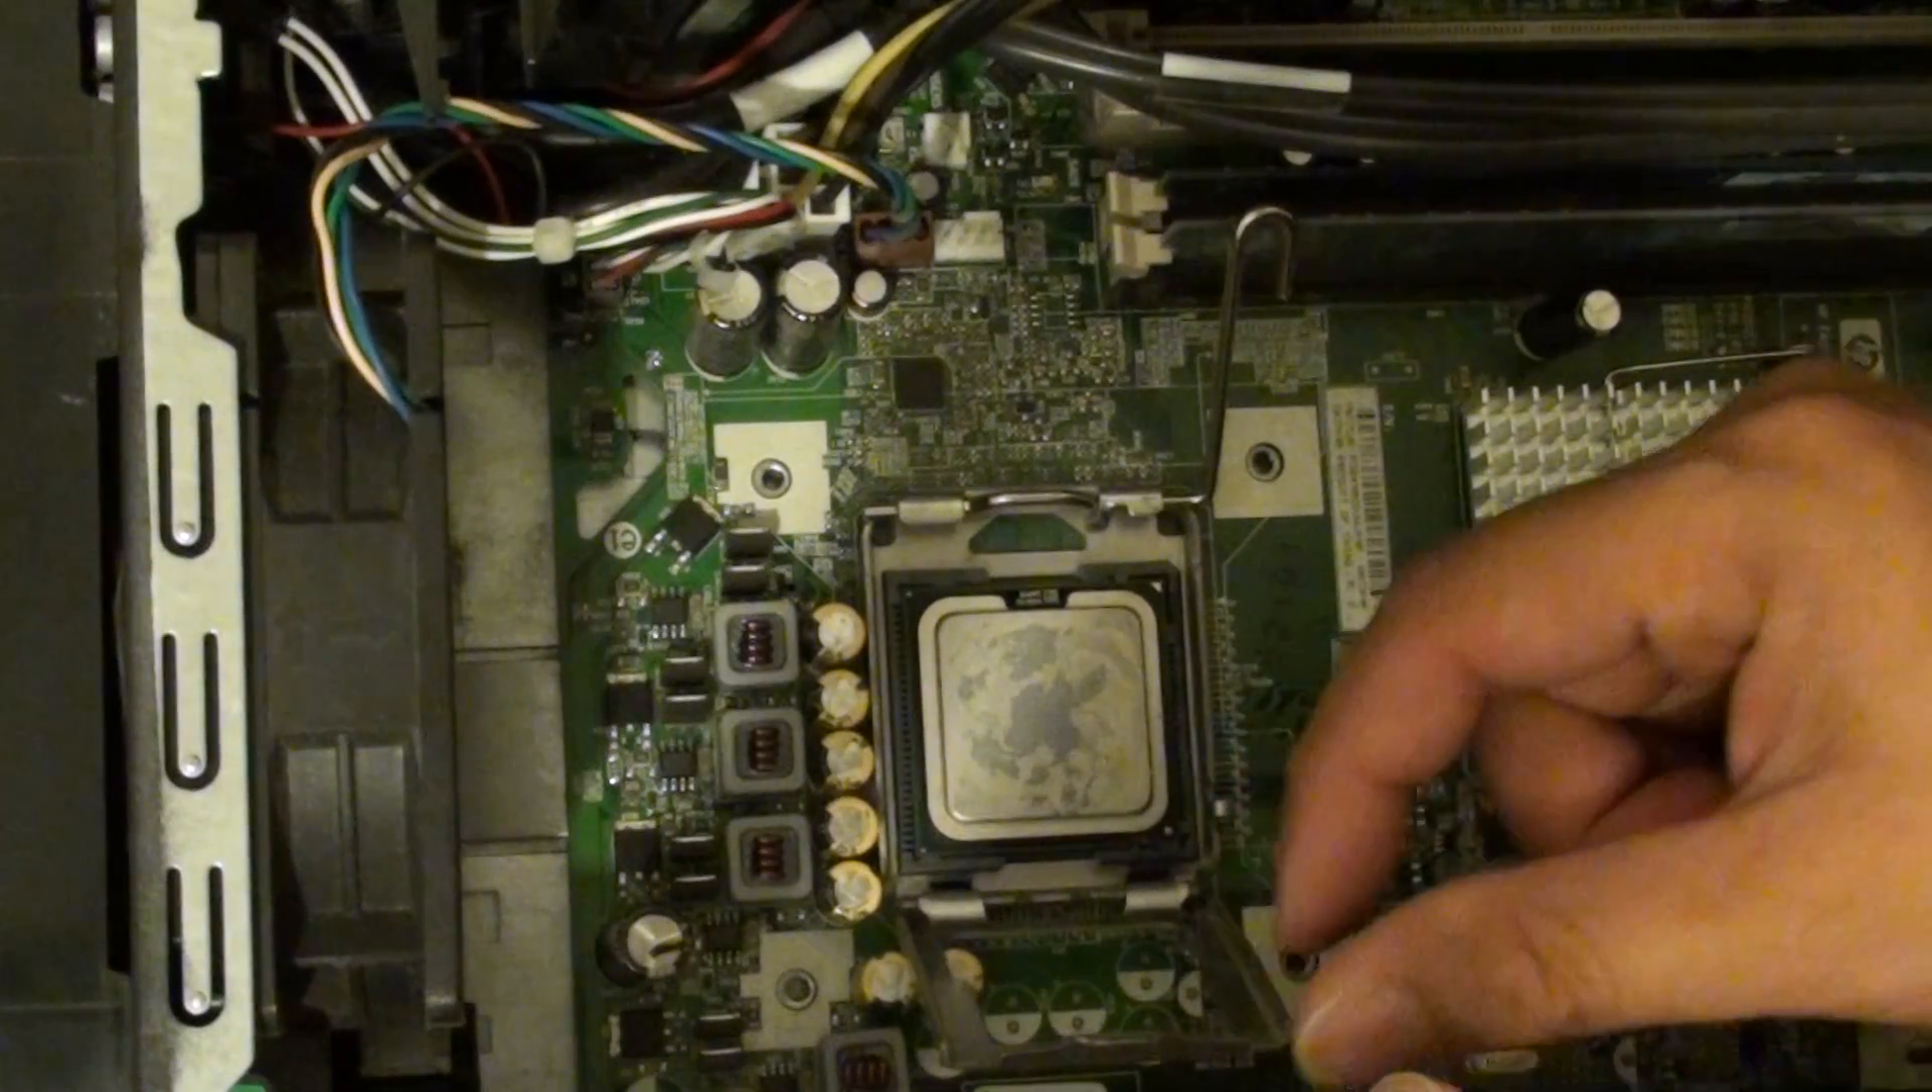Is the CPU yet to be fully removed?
Yes.